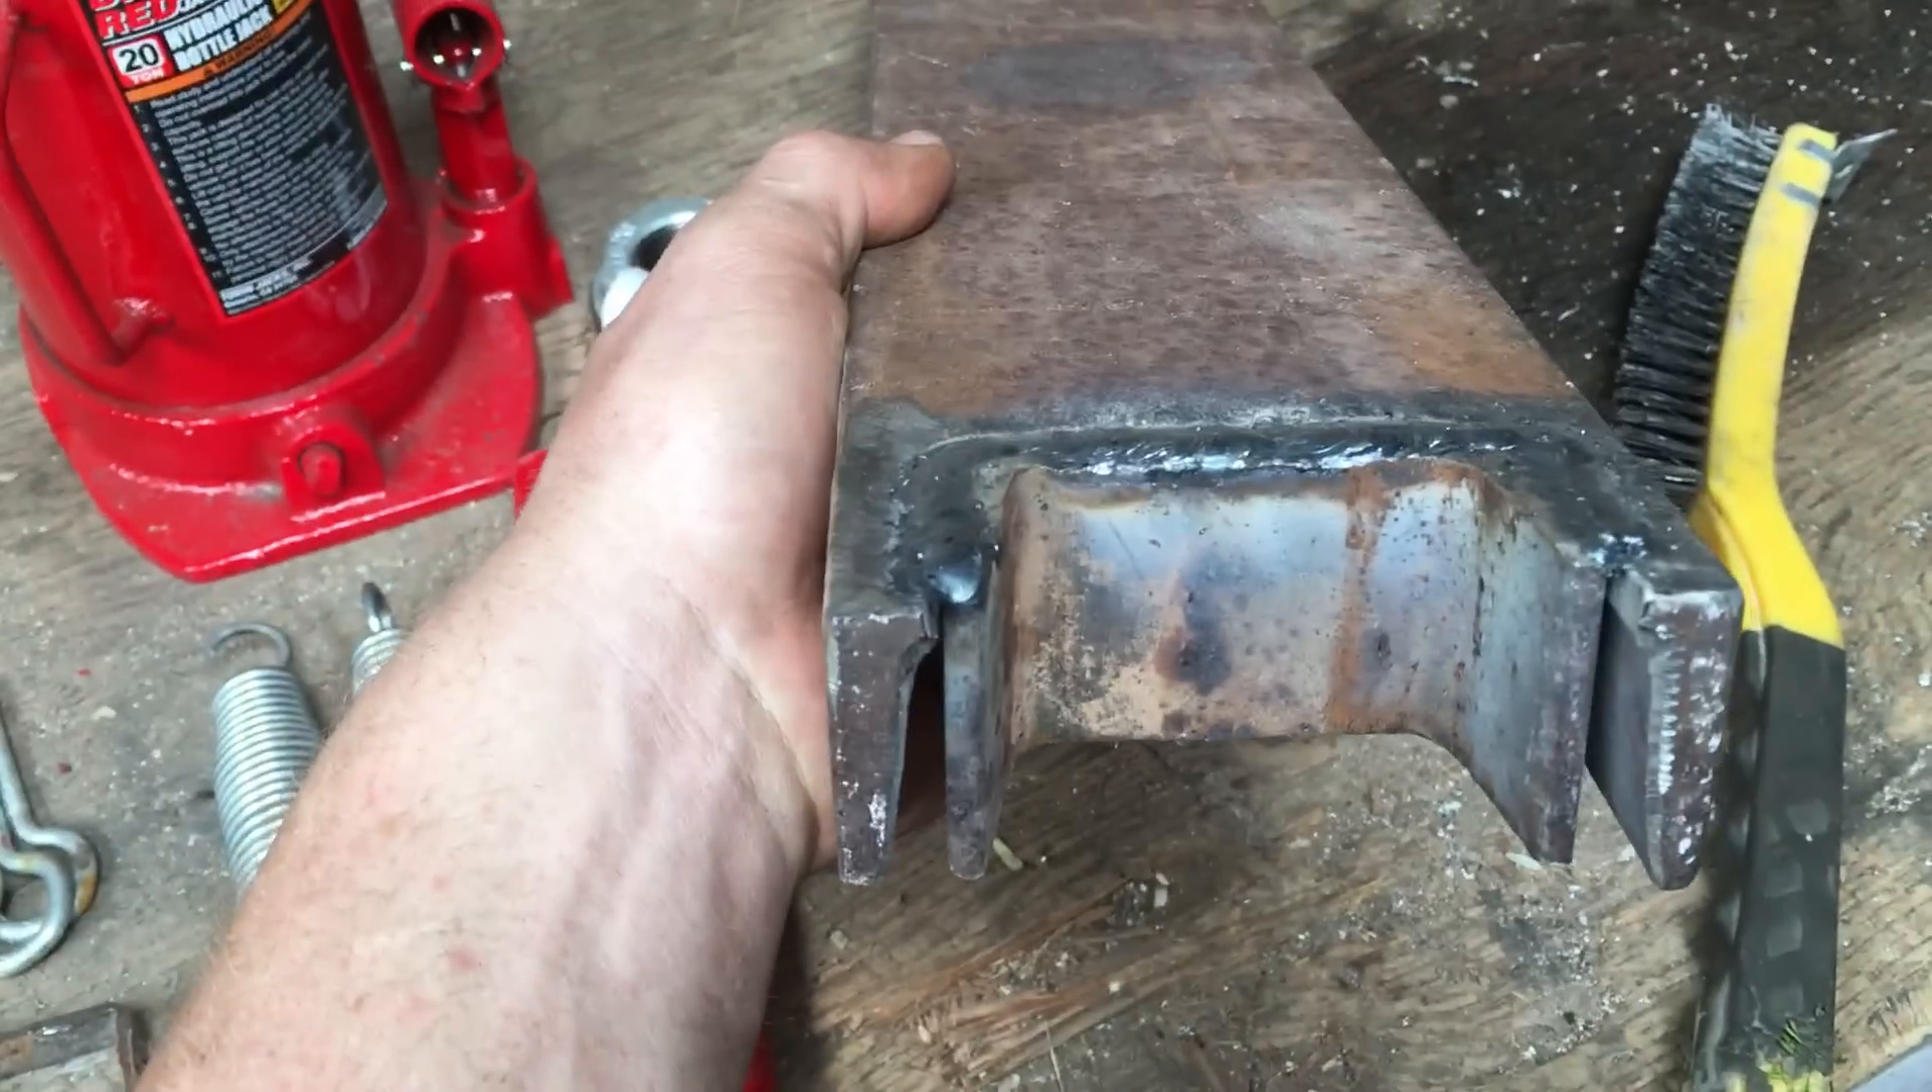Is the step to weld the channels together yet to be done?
No.